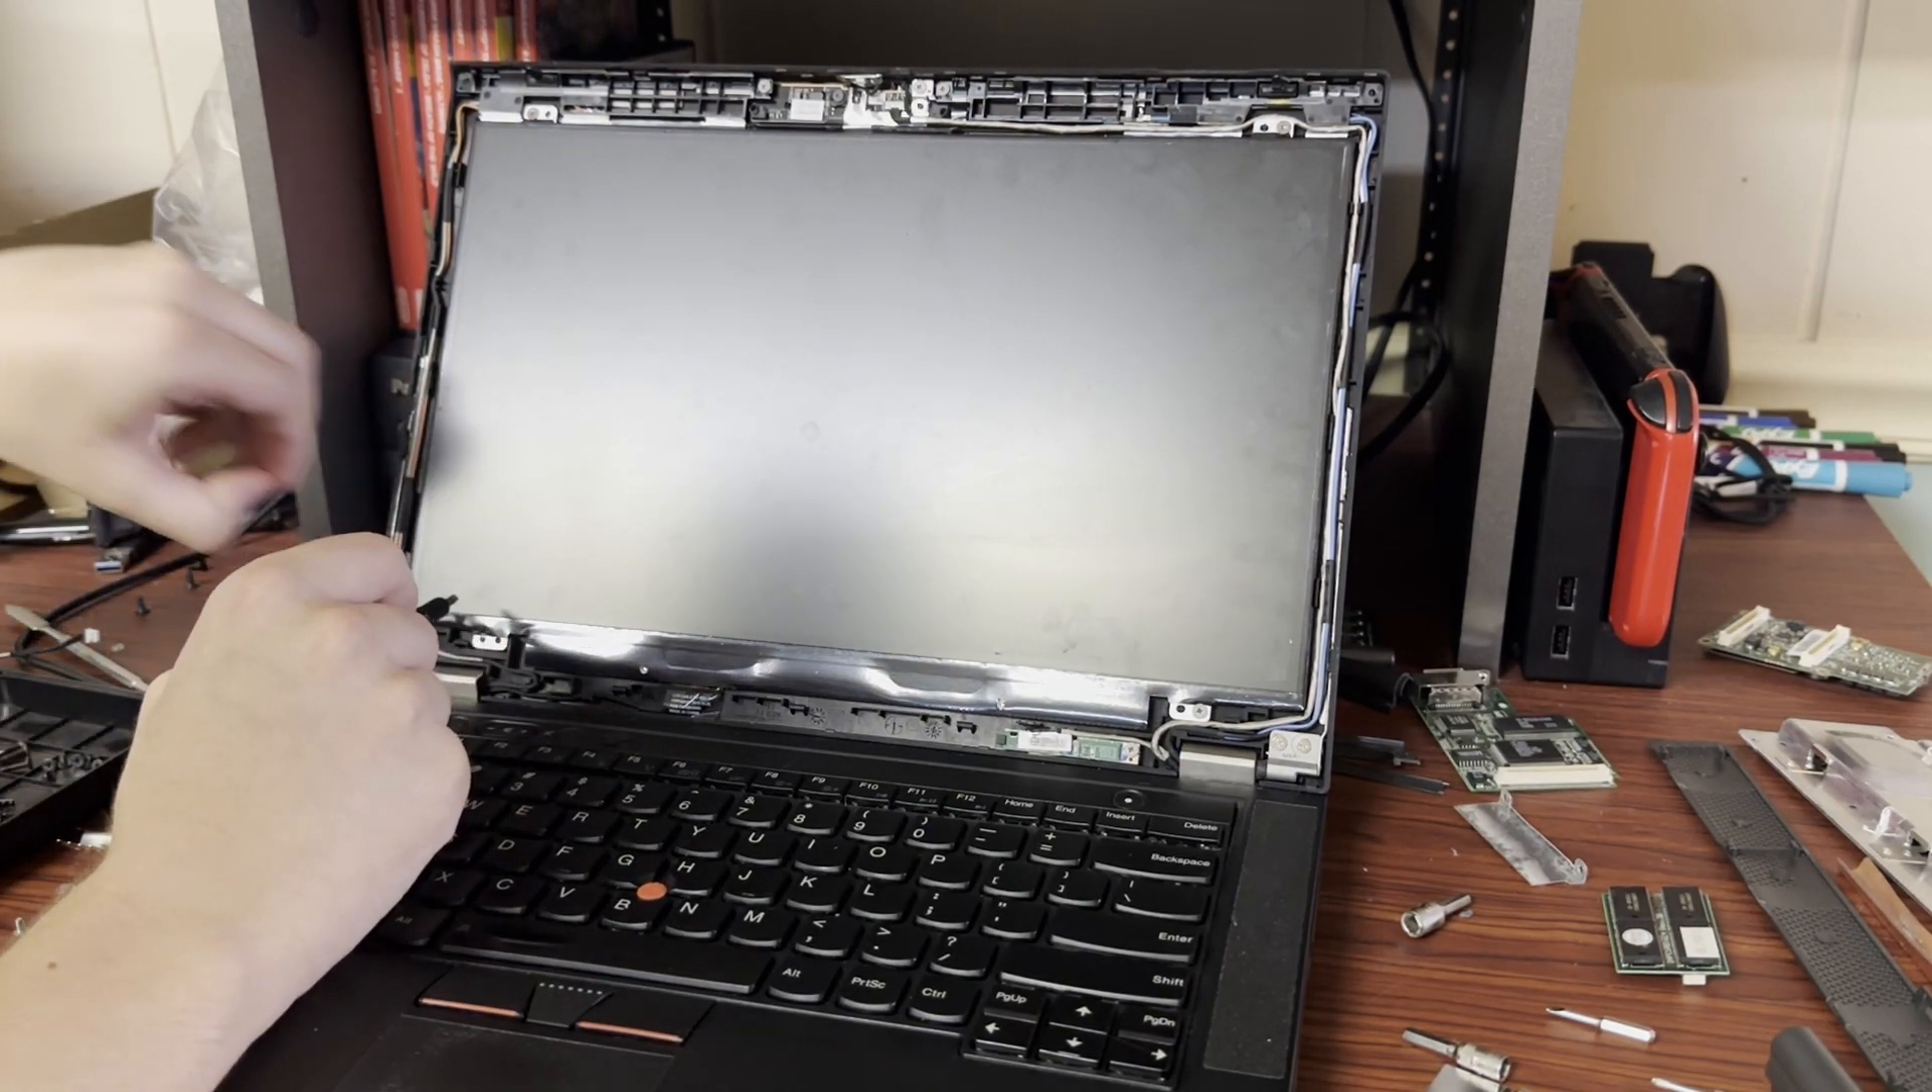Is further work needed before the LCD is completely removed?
Yes.